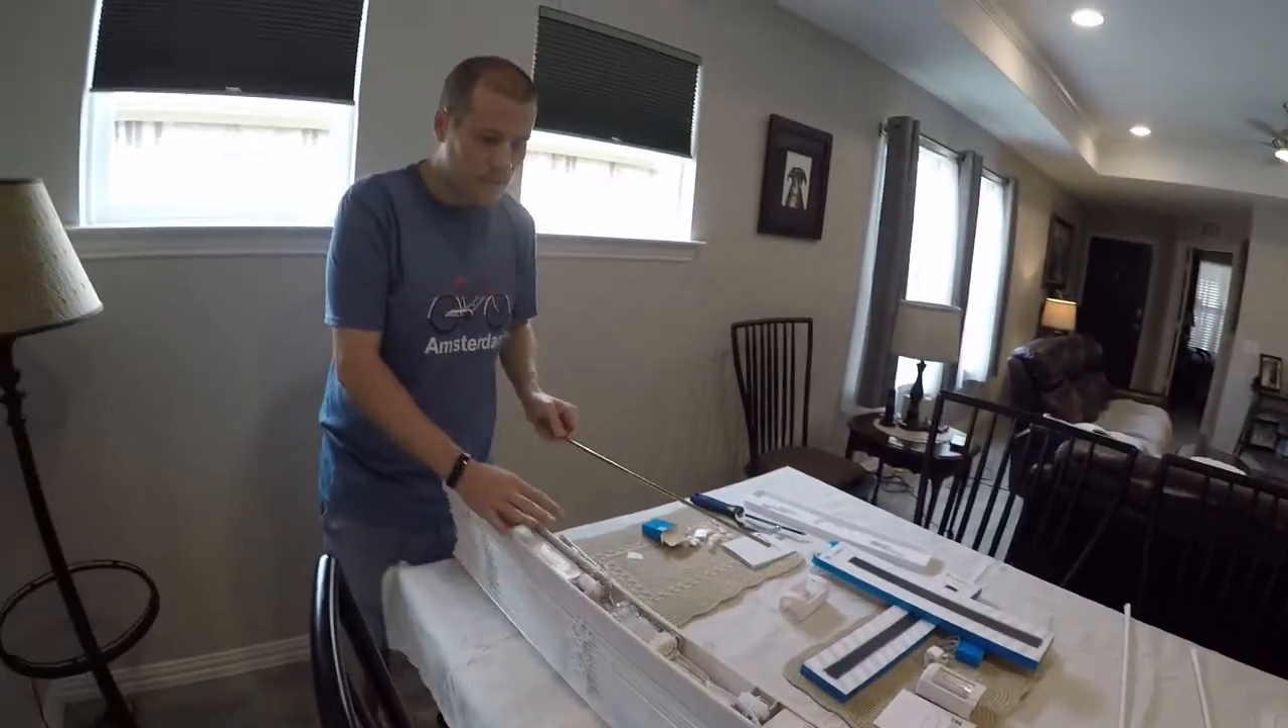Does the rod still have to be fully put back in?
Yes.